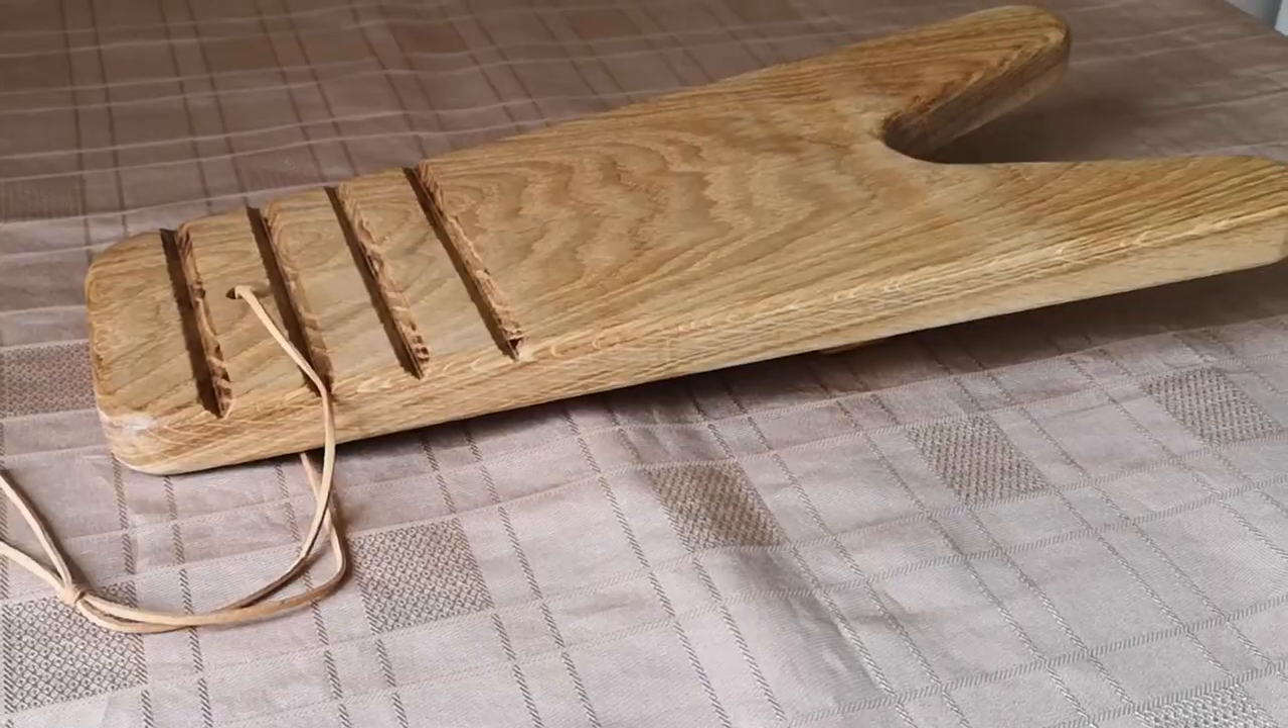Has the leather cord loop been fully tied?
Yes.